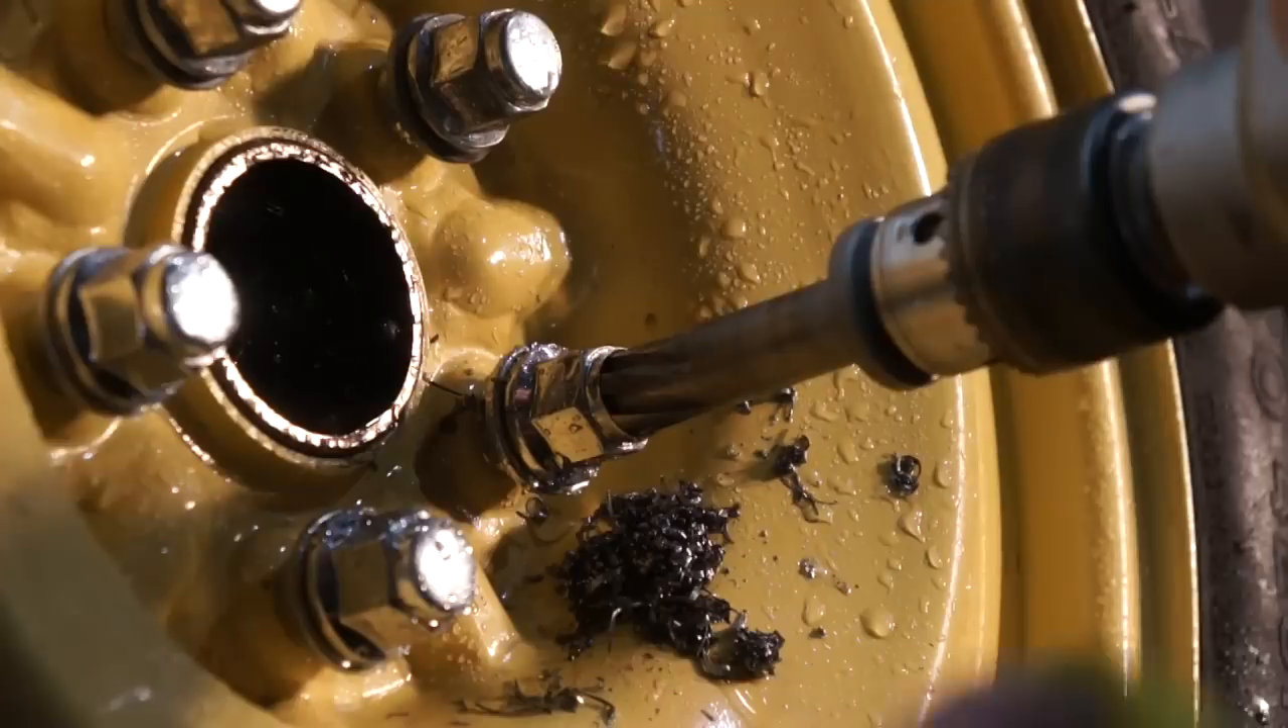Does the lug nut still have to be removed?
Yes.